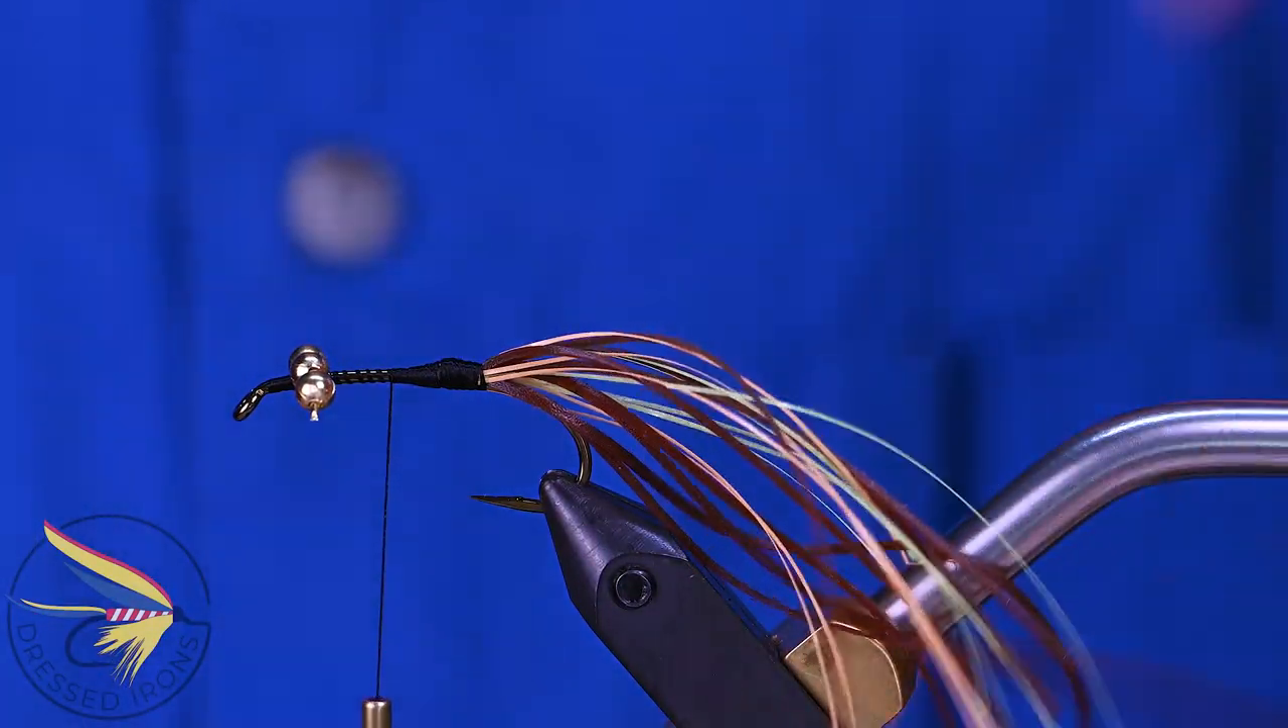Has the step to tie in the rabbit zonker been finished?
No.